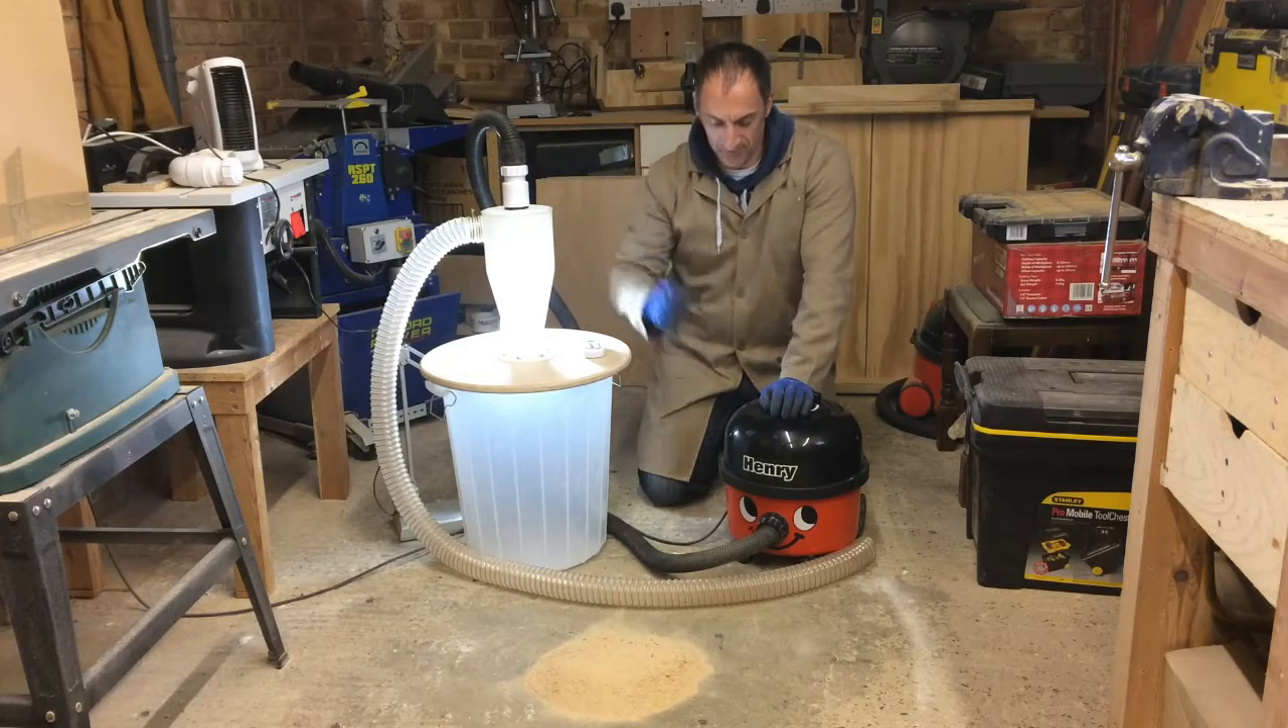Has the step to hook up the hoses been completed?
Yes.